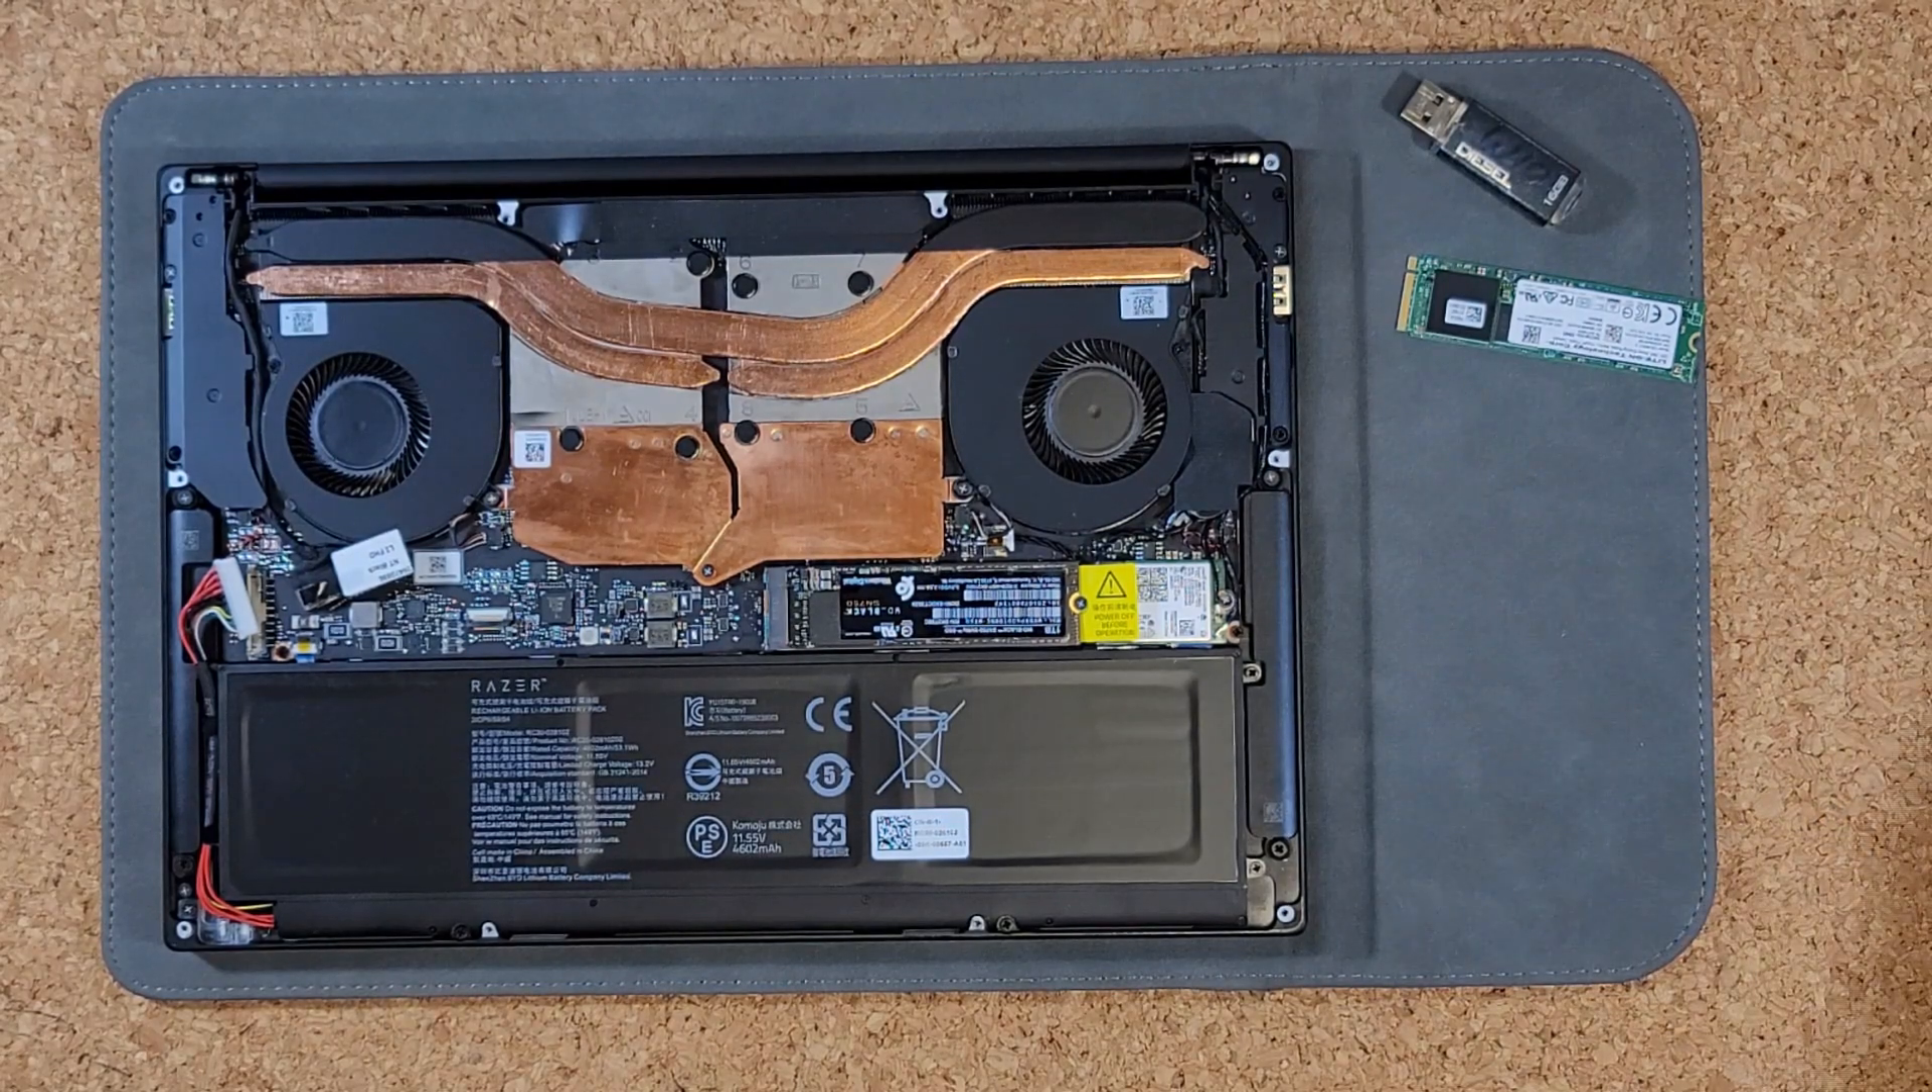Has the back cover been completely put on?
No.